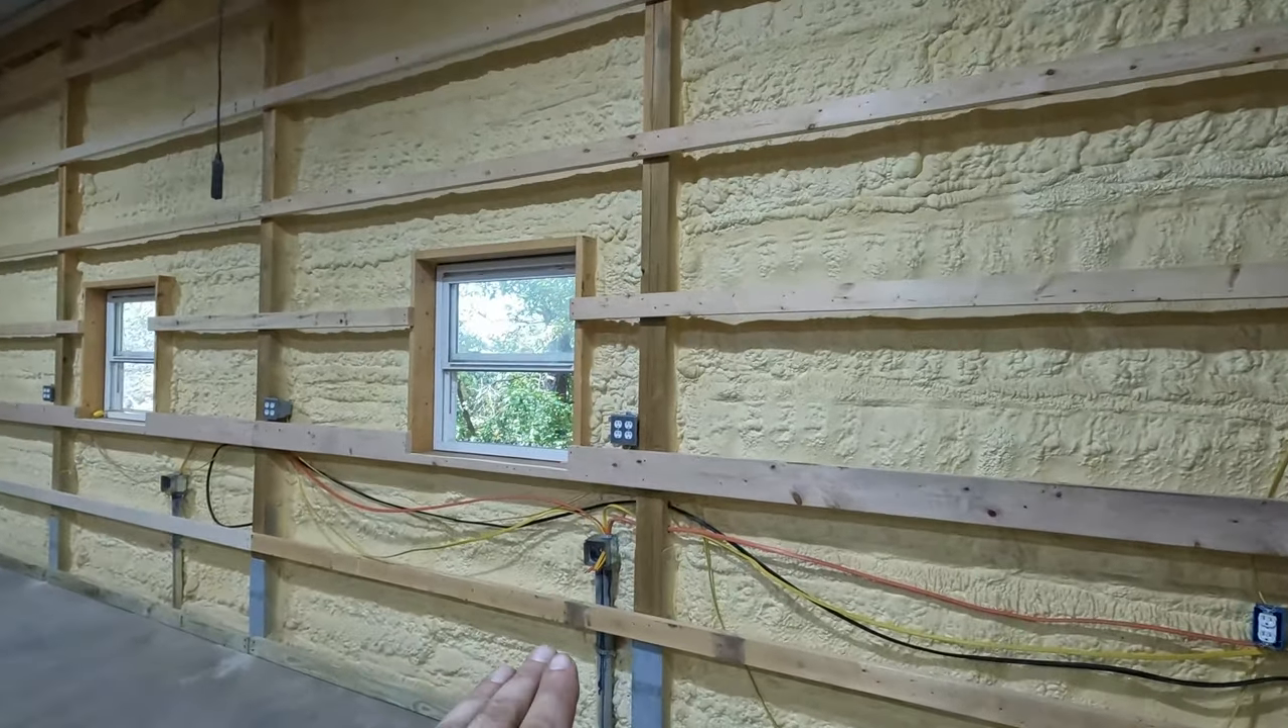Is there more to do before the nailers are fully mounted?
No.